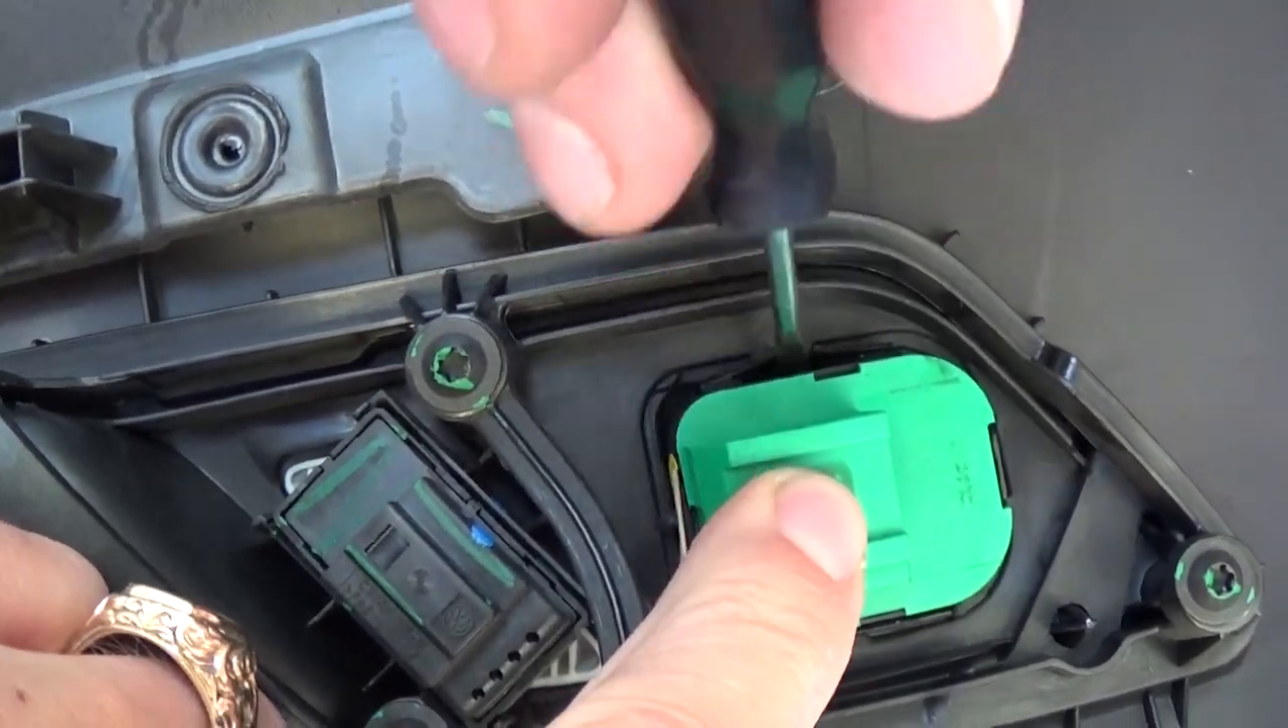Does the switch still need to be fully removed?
Yes.